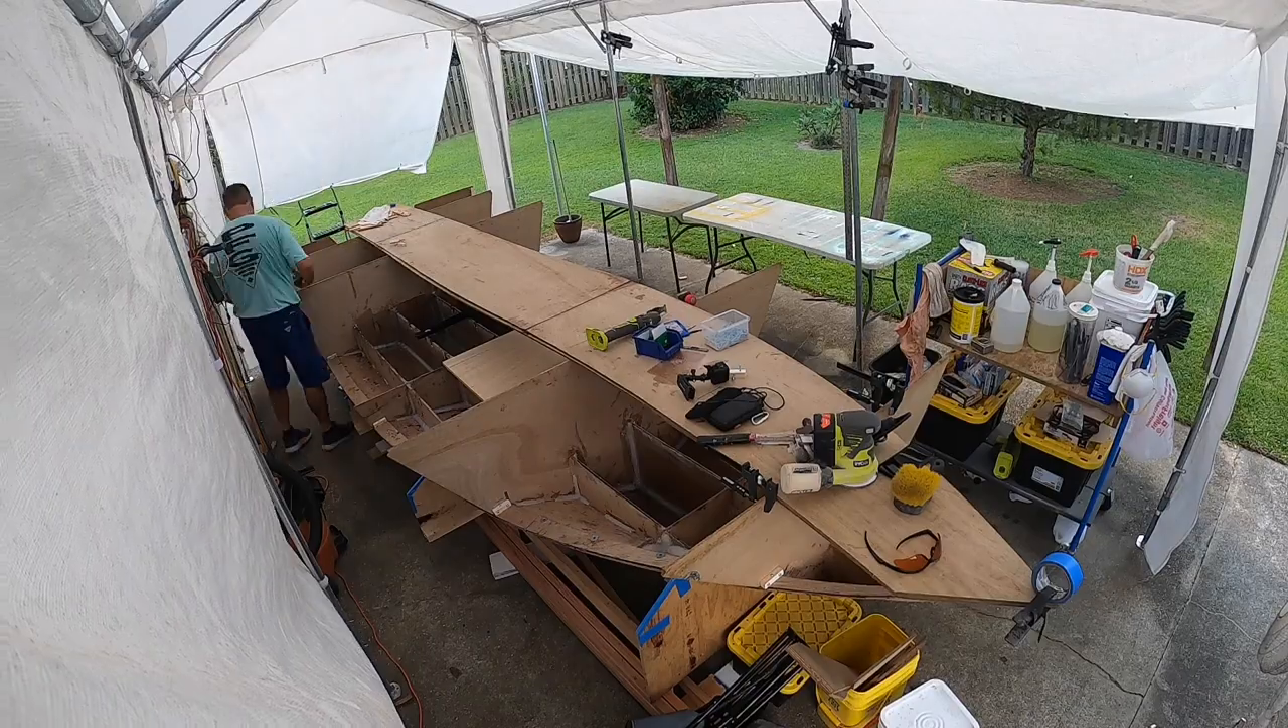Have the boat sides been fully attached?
No.